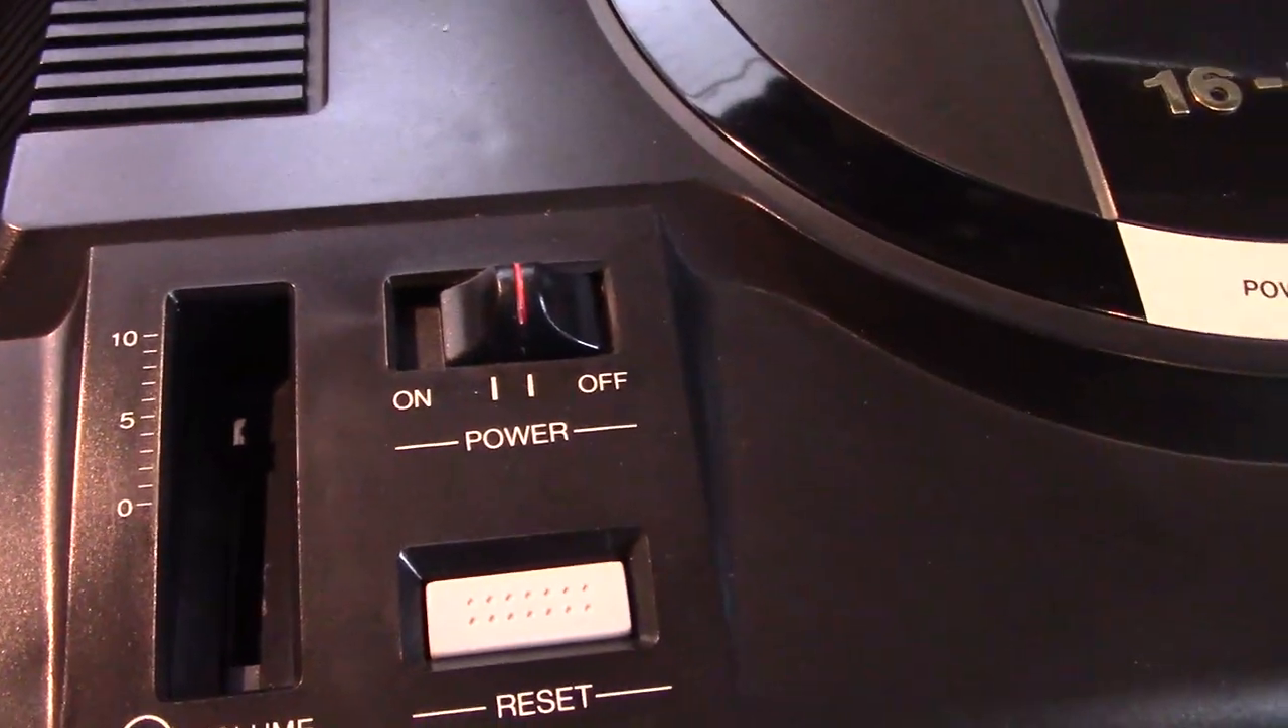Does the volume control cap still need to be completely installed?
Yes.